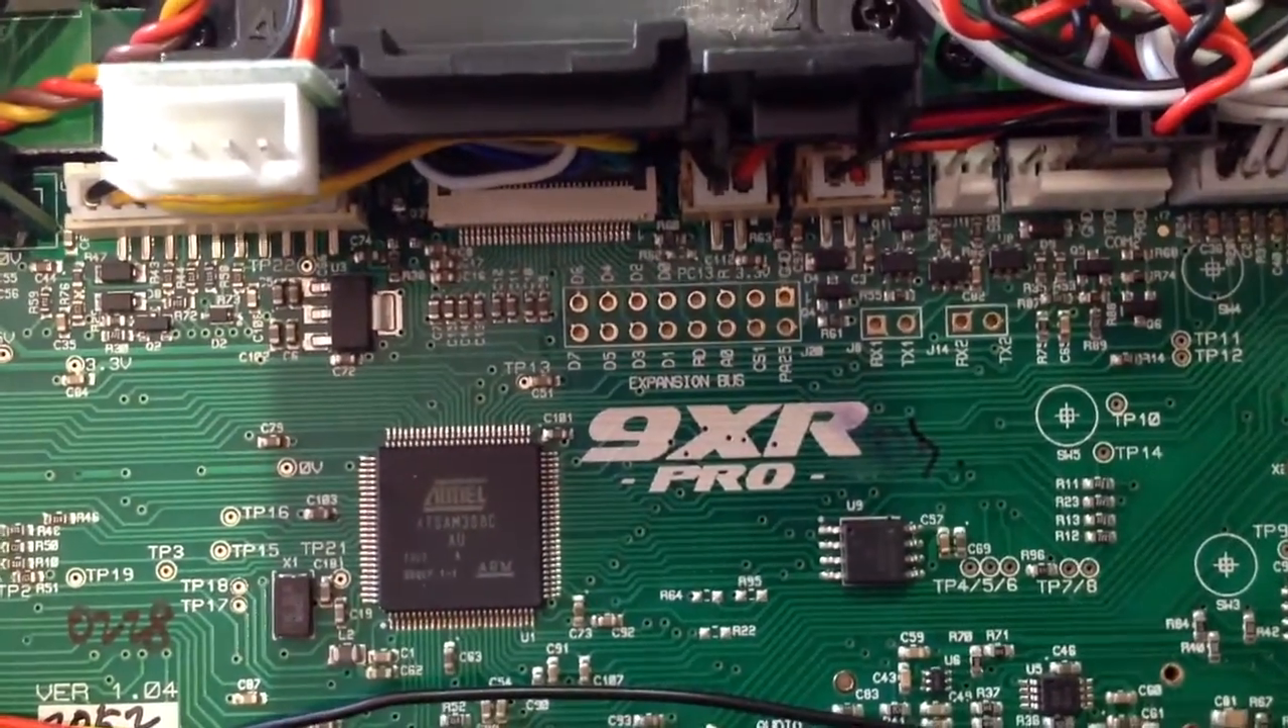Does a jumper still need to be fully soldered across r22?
Yes.